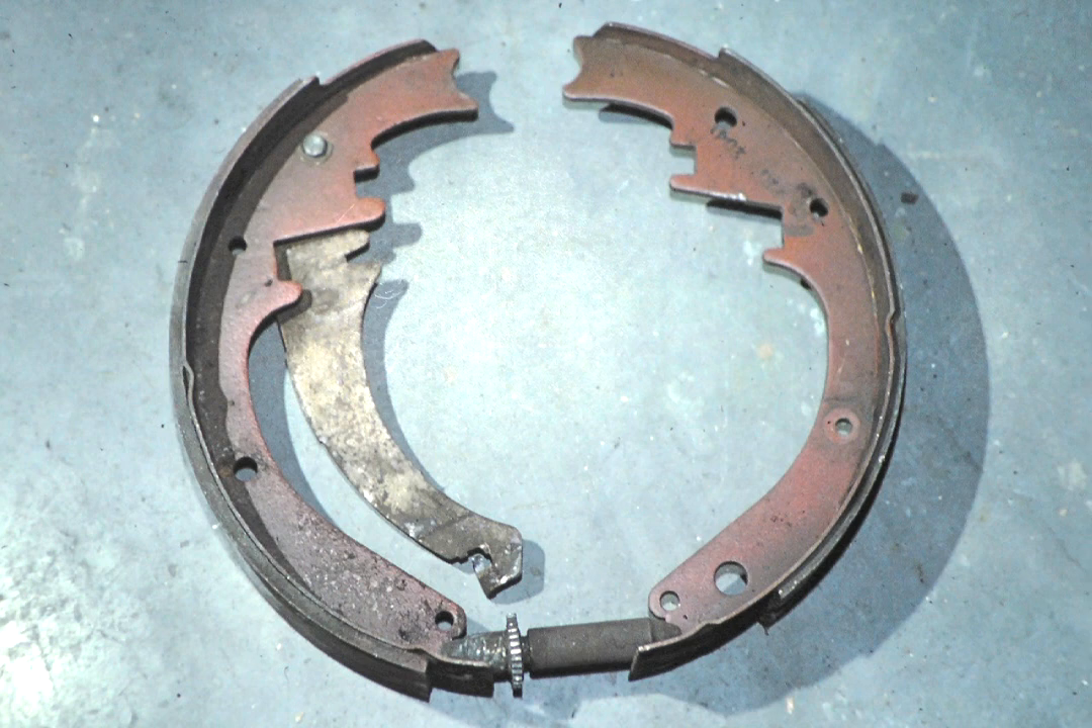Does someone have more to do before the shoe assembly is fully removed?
No.